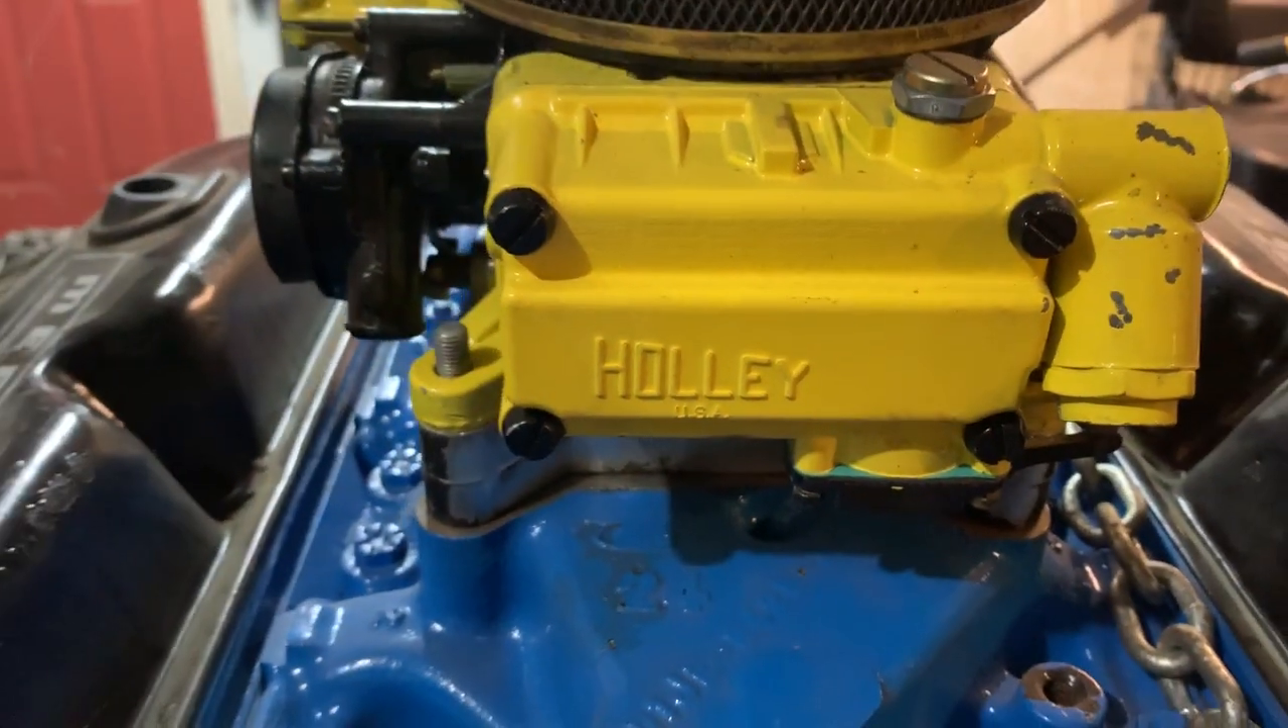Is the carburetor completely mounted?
No.